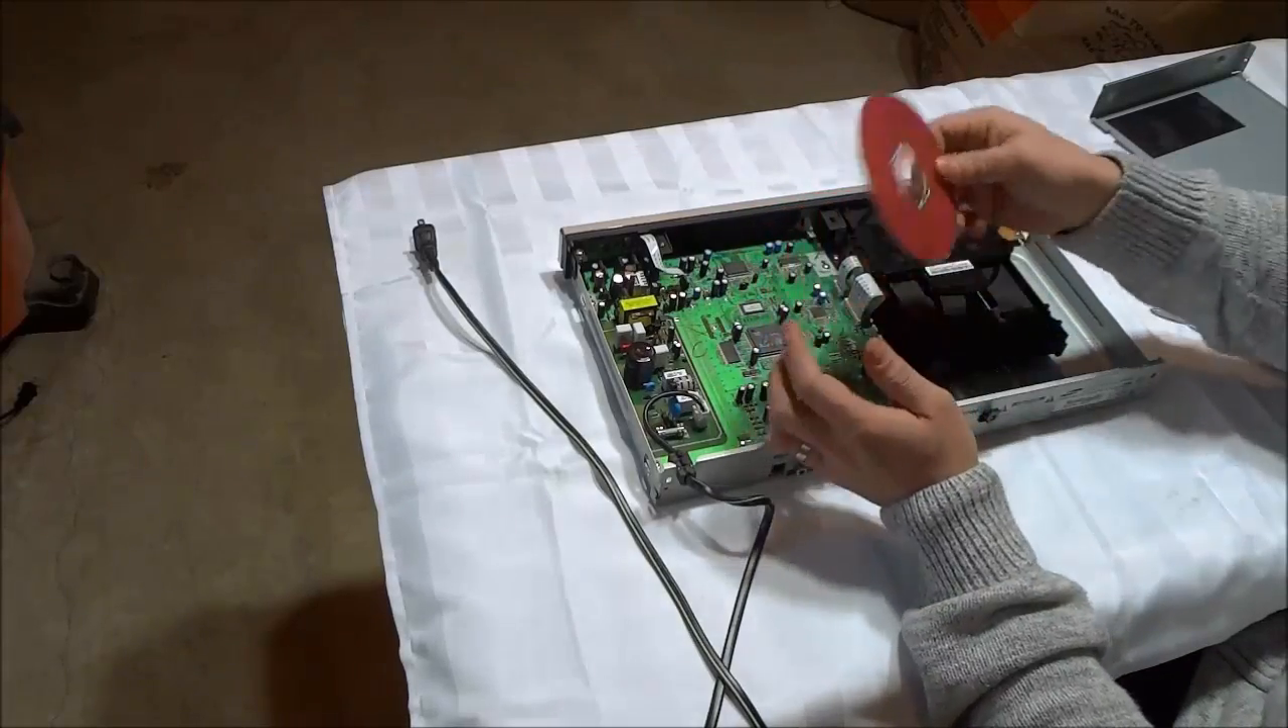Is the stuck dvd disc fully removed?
Yes.